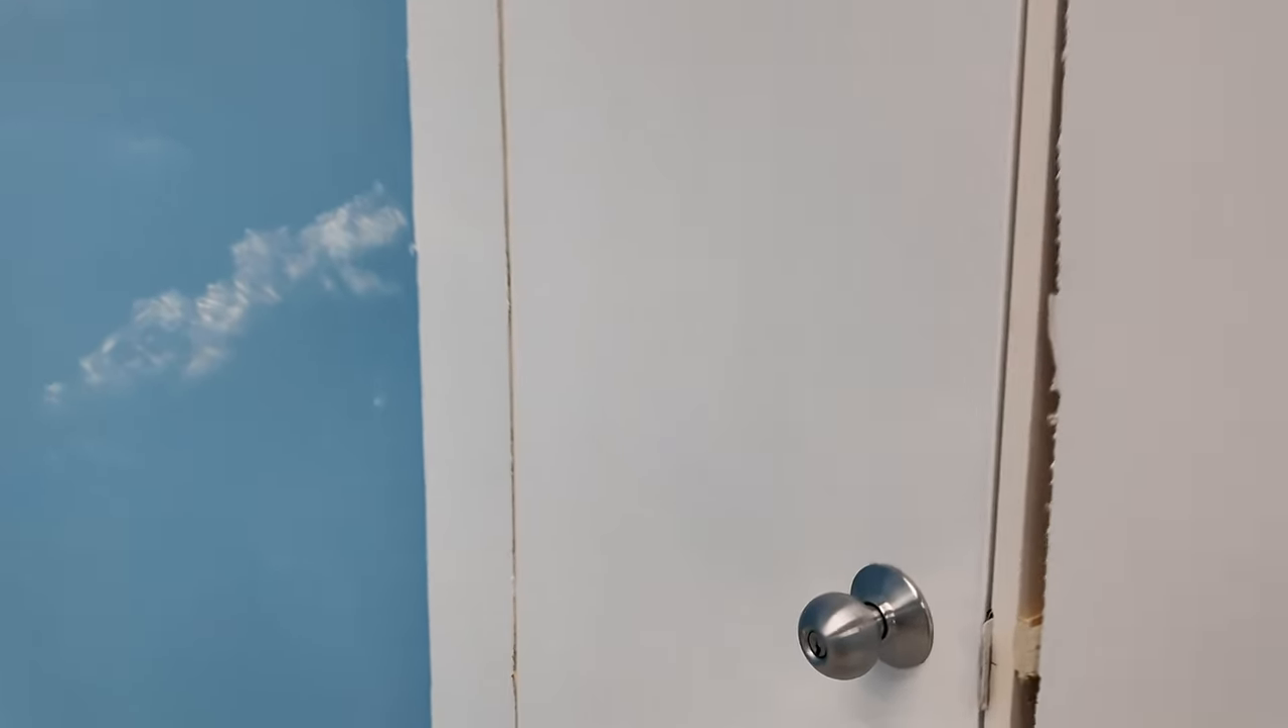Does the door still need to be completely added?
No.